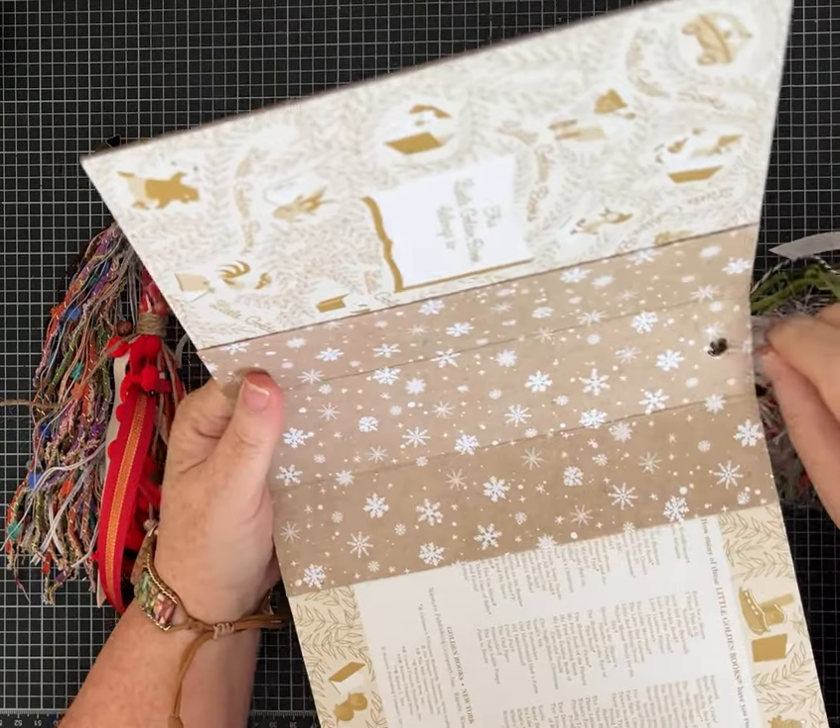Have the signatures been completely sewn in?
No.